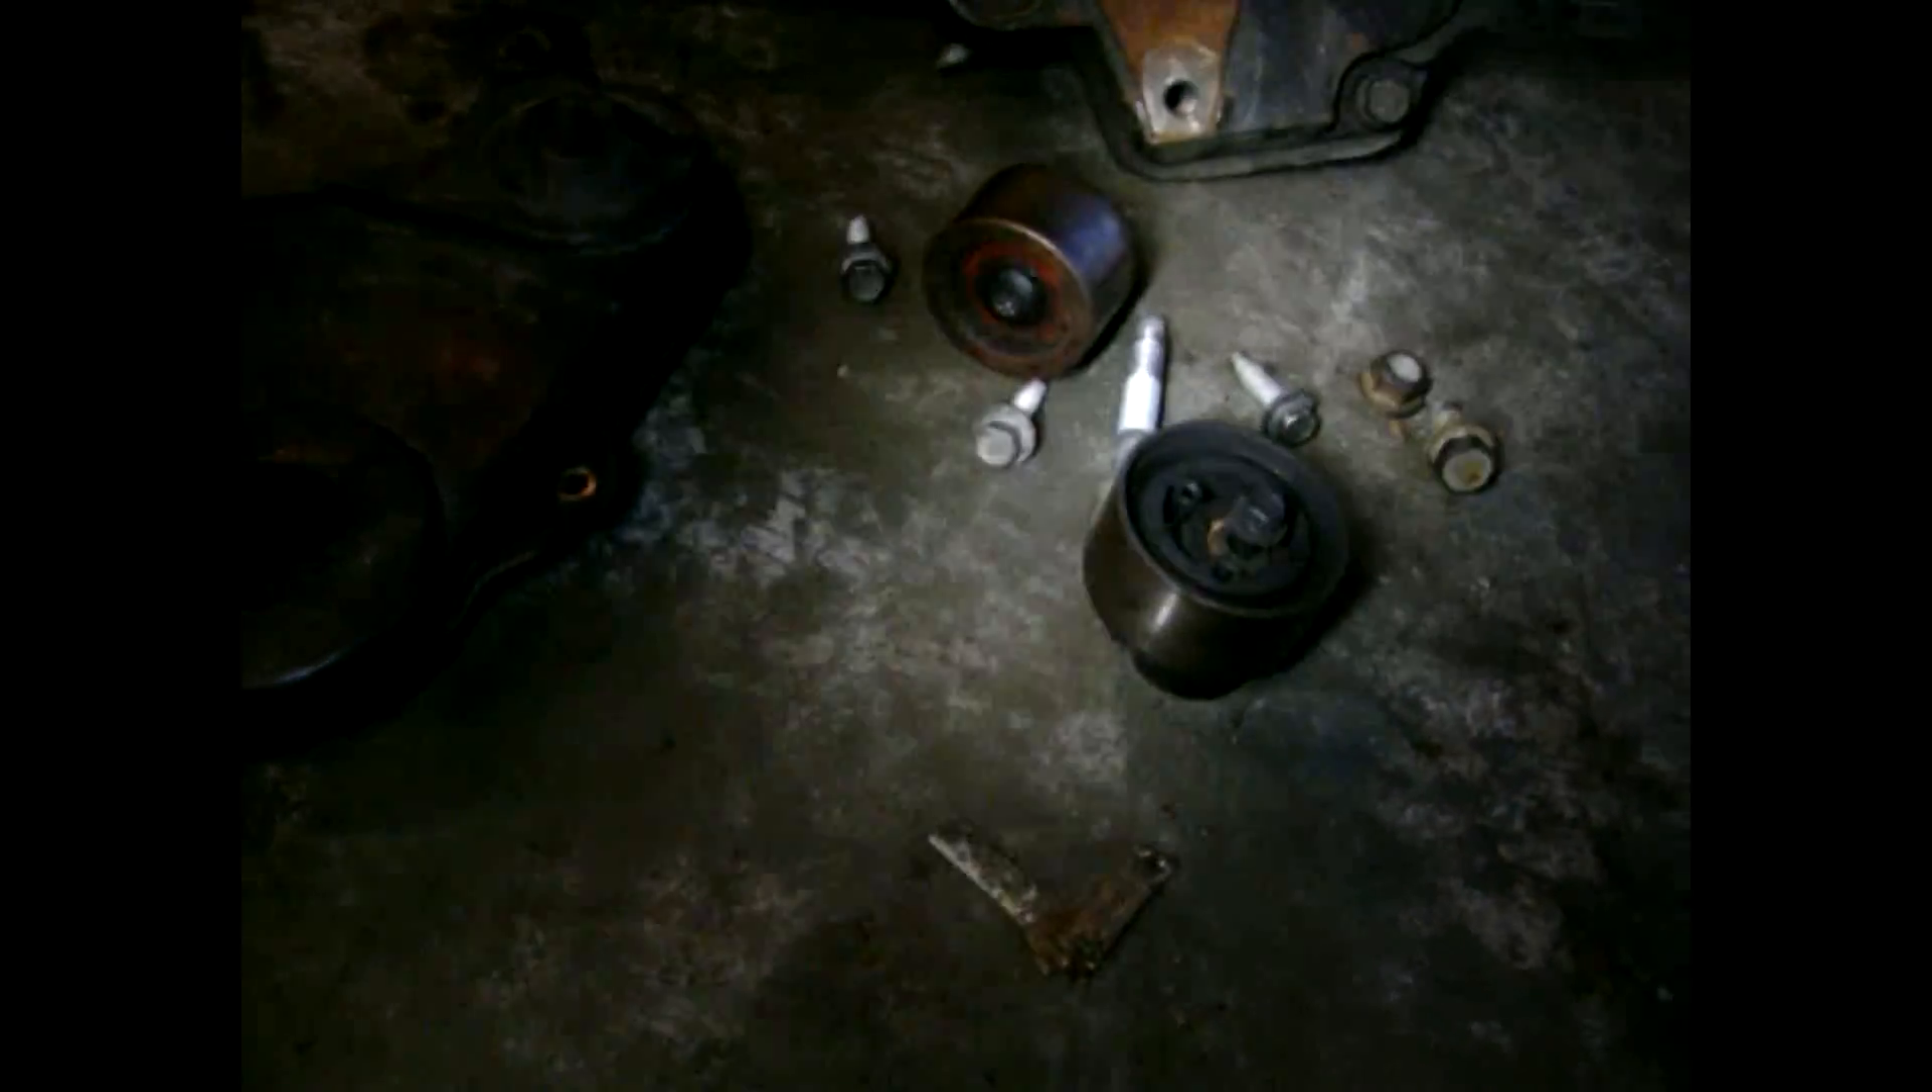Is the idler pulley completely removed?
Yes.